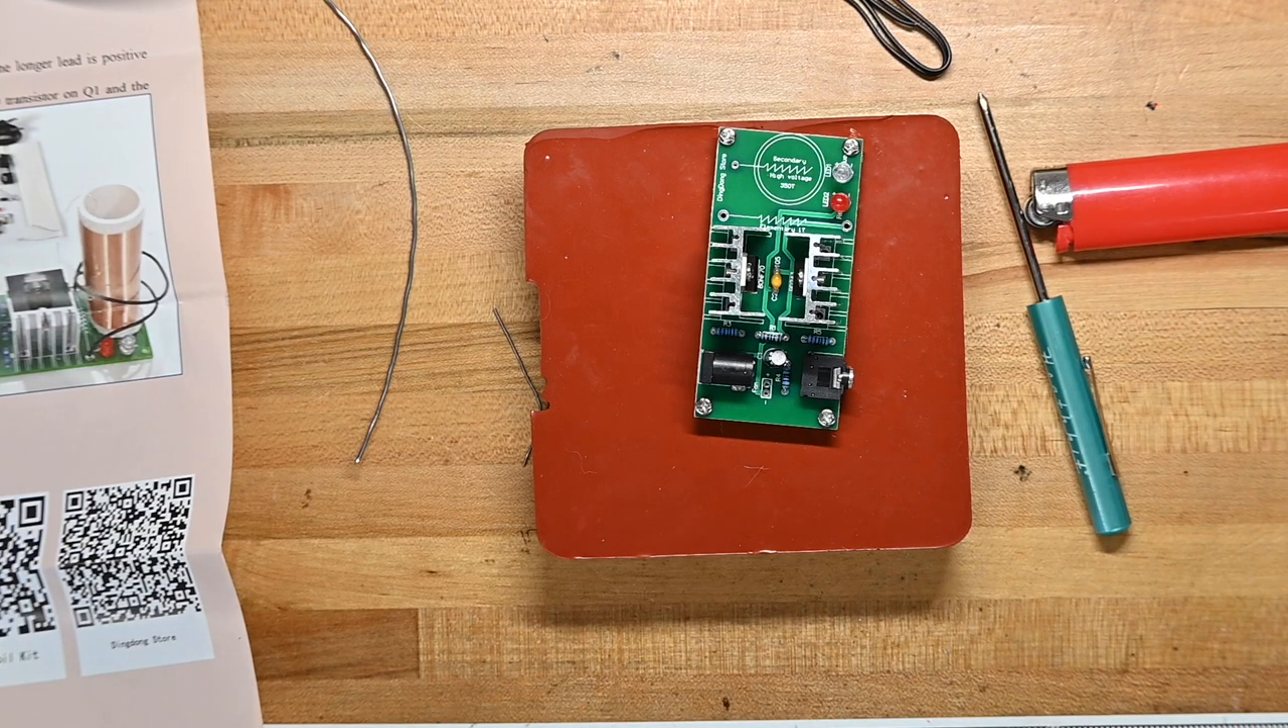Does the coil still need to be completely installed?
Yes.